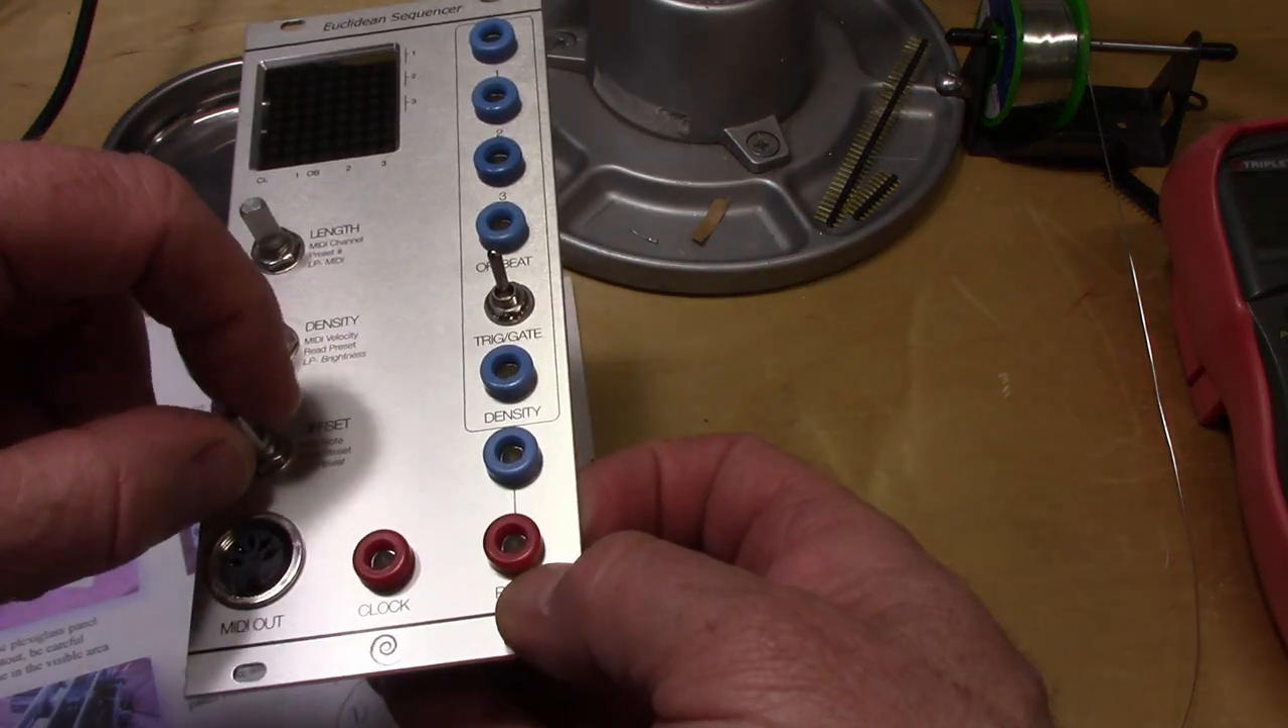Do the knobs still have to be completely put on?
Yes.